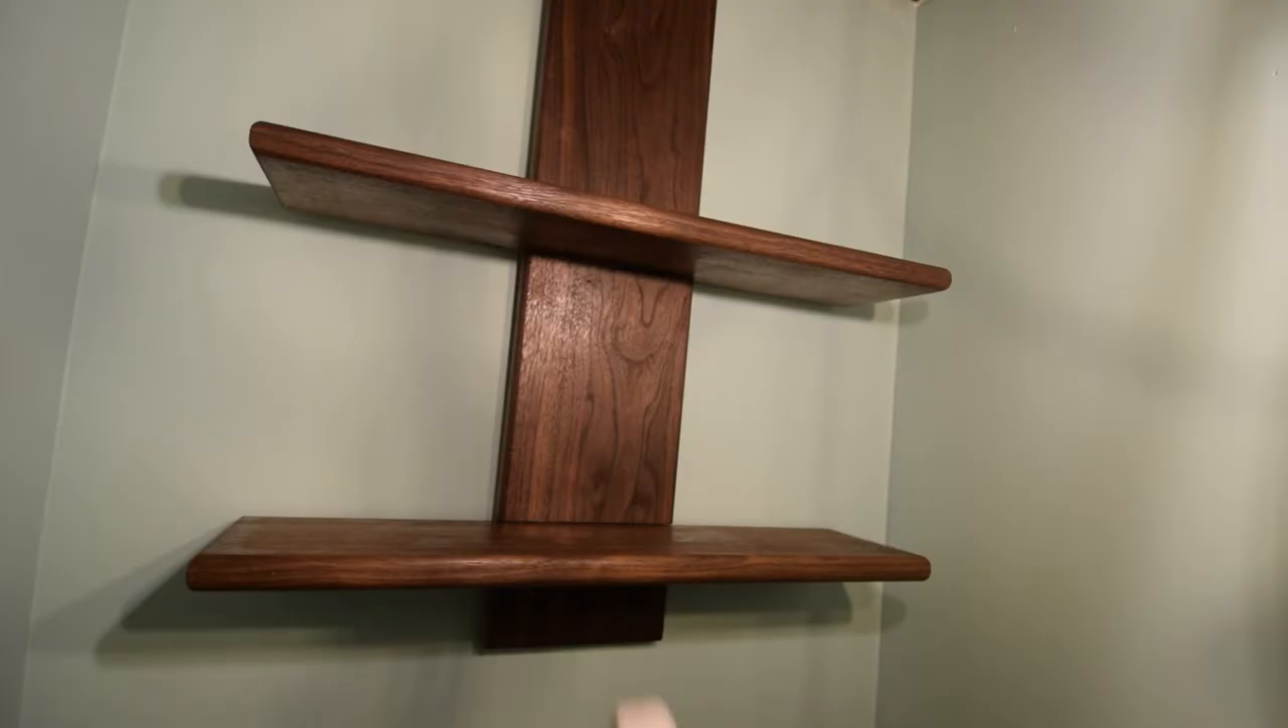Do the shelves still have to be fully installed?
No.